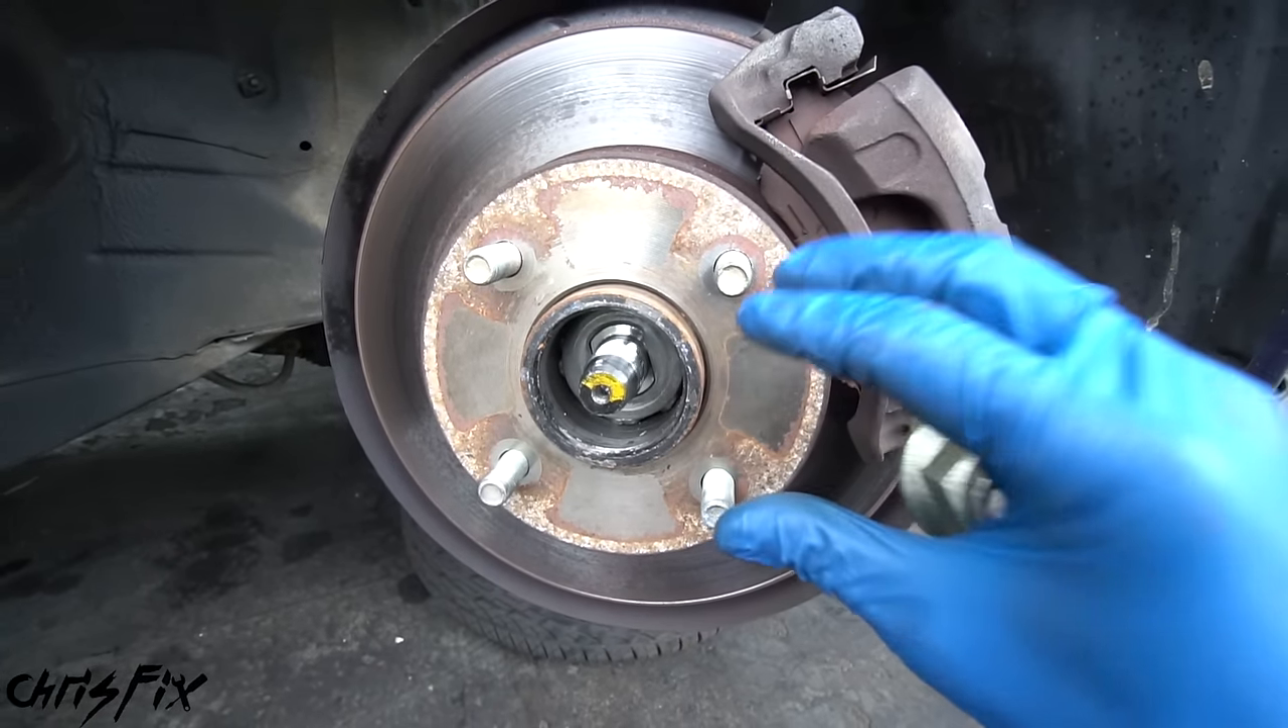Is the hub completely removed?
No.